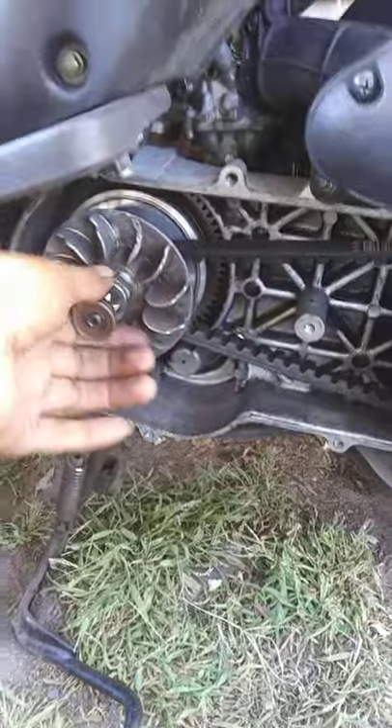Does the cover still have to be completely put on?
Yes.